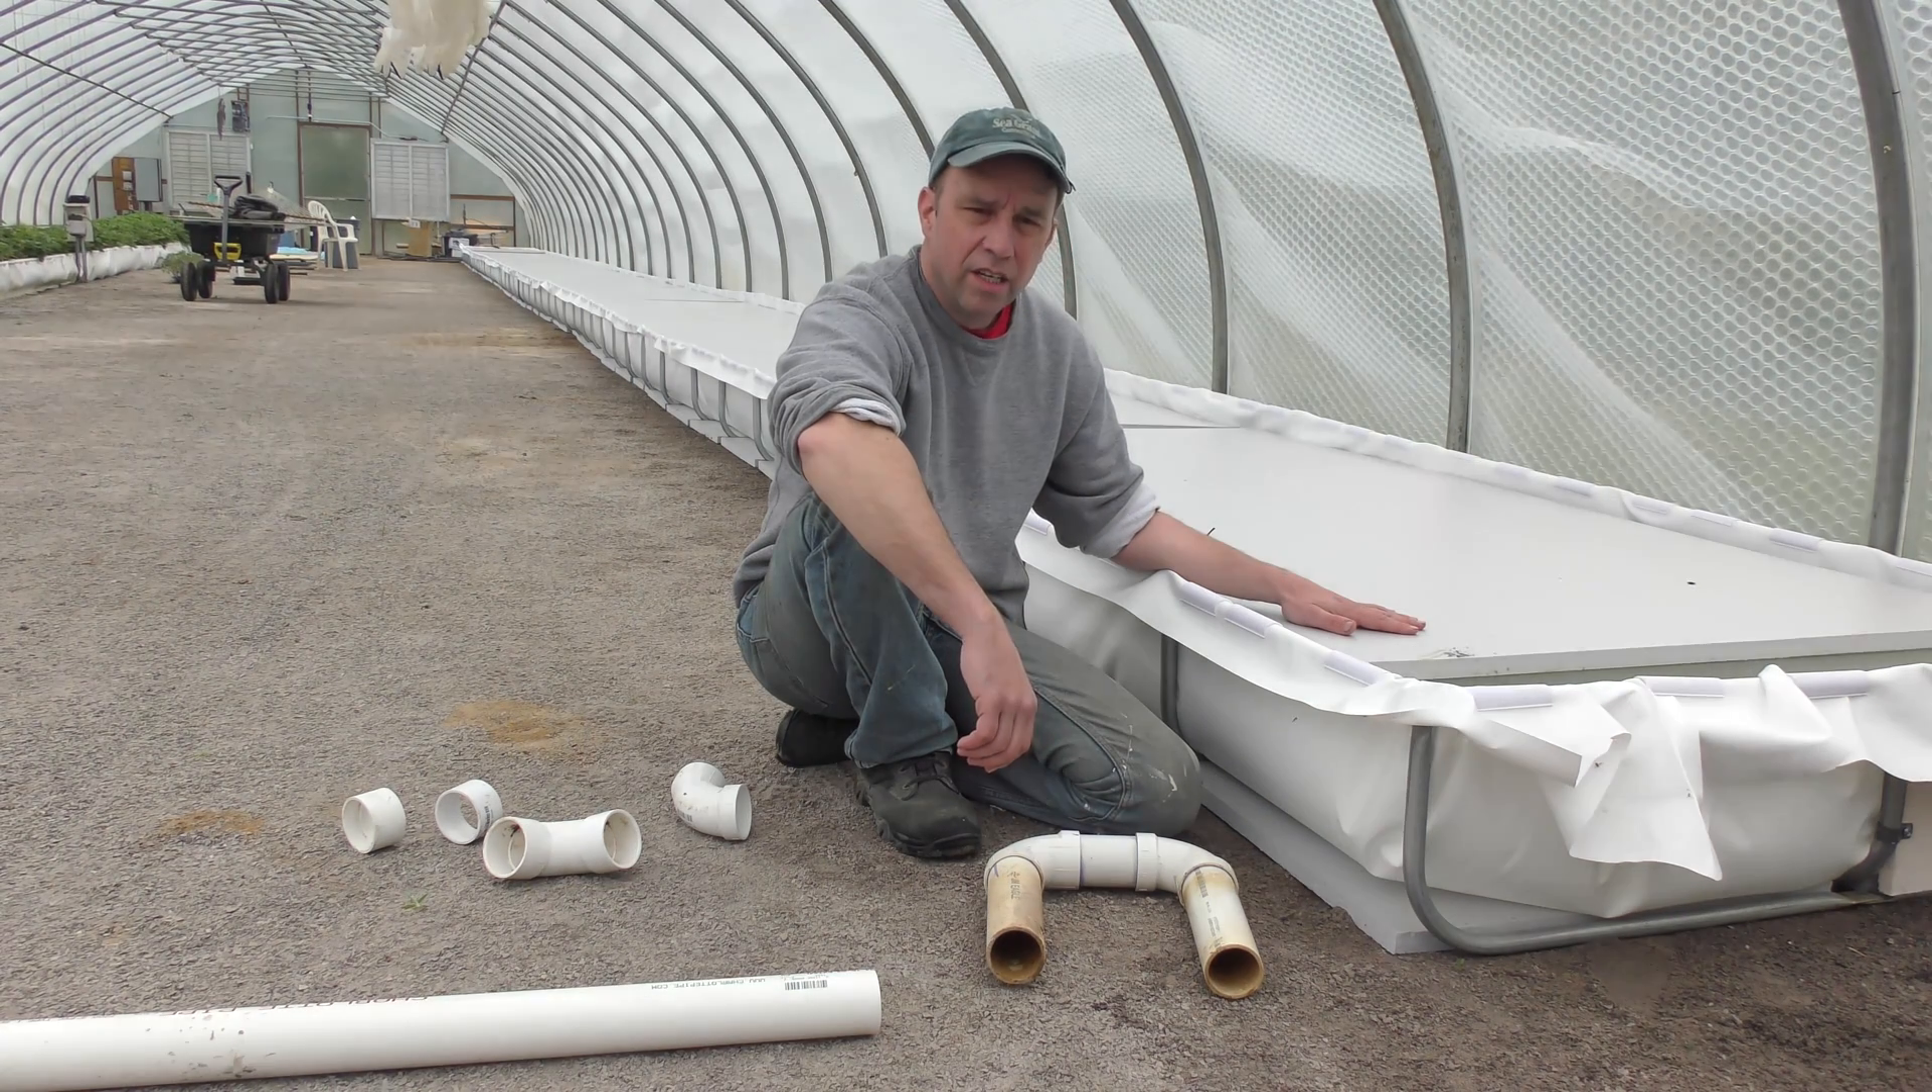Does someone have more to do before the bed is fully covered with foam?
No.